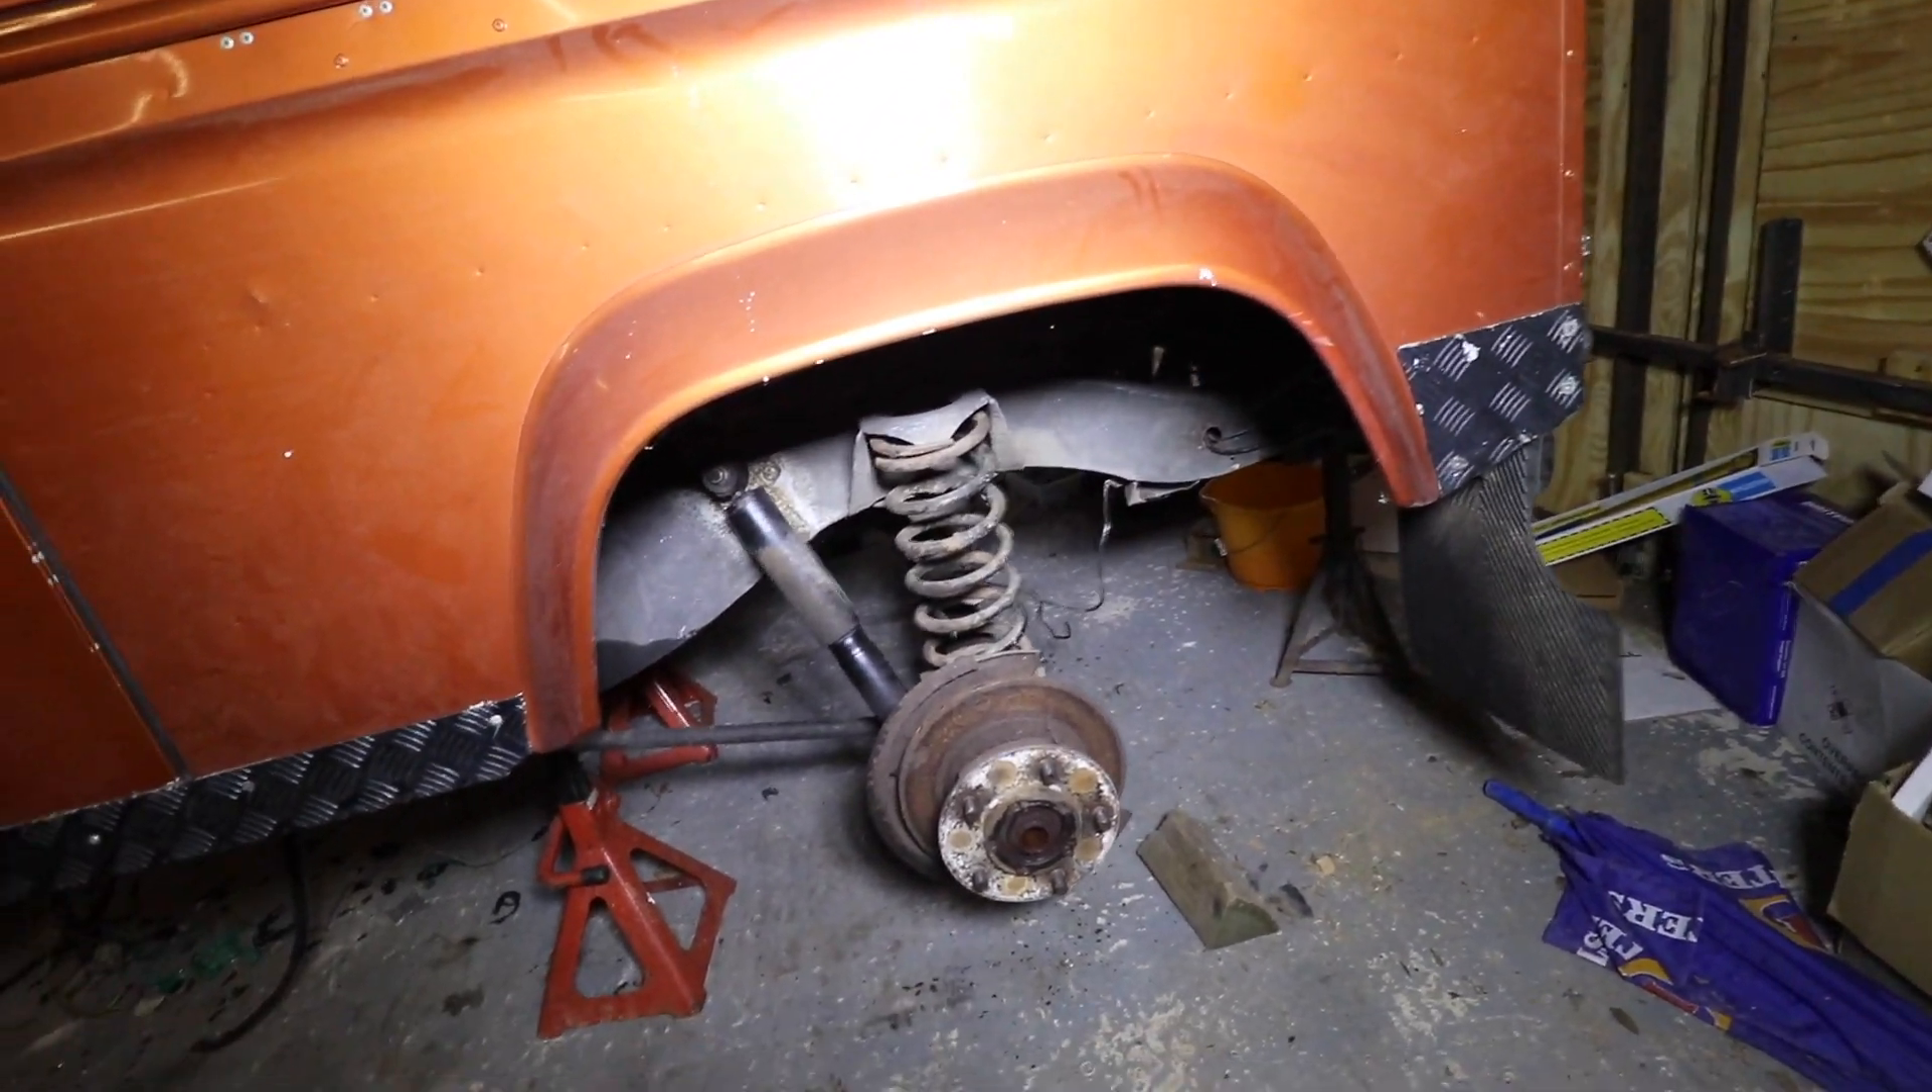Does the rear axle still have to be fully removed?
Yes.